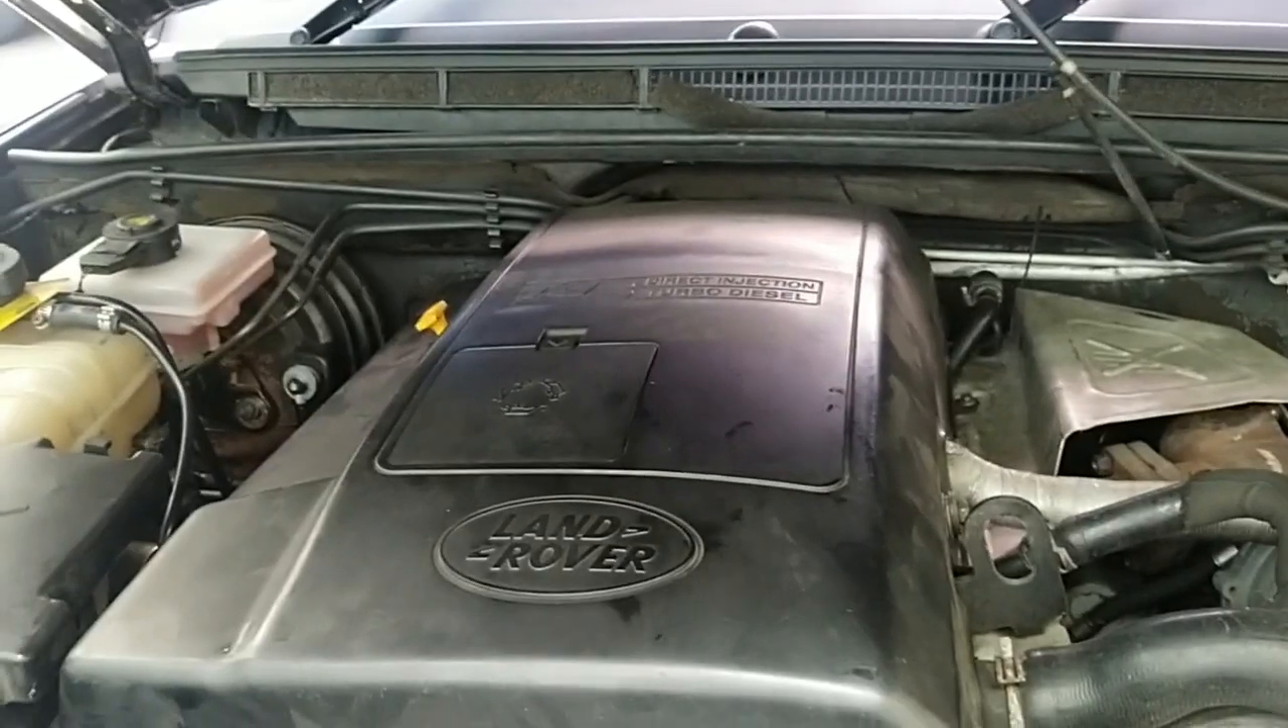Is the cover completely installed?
Yes.